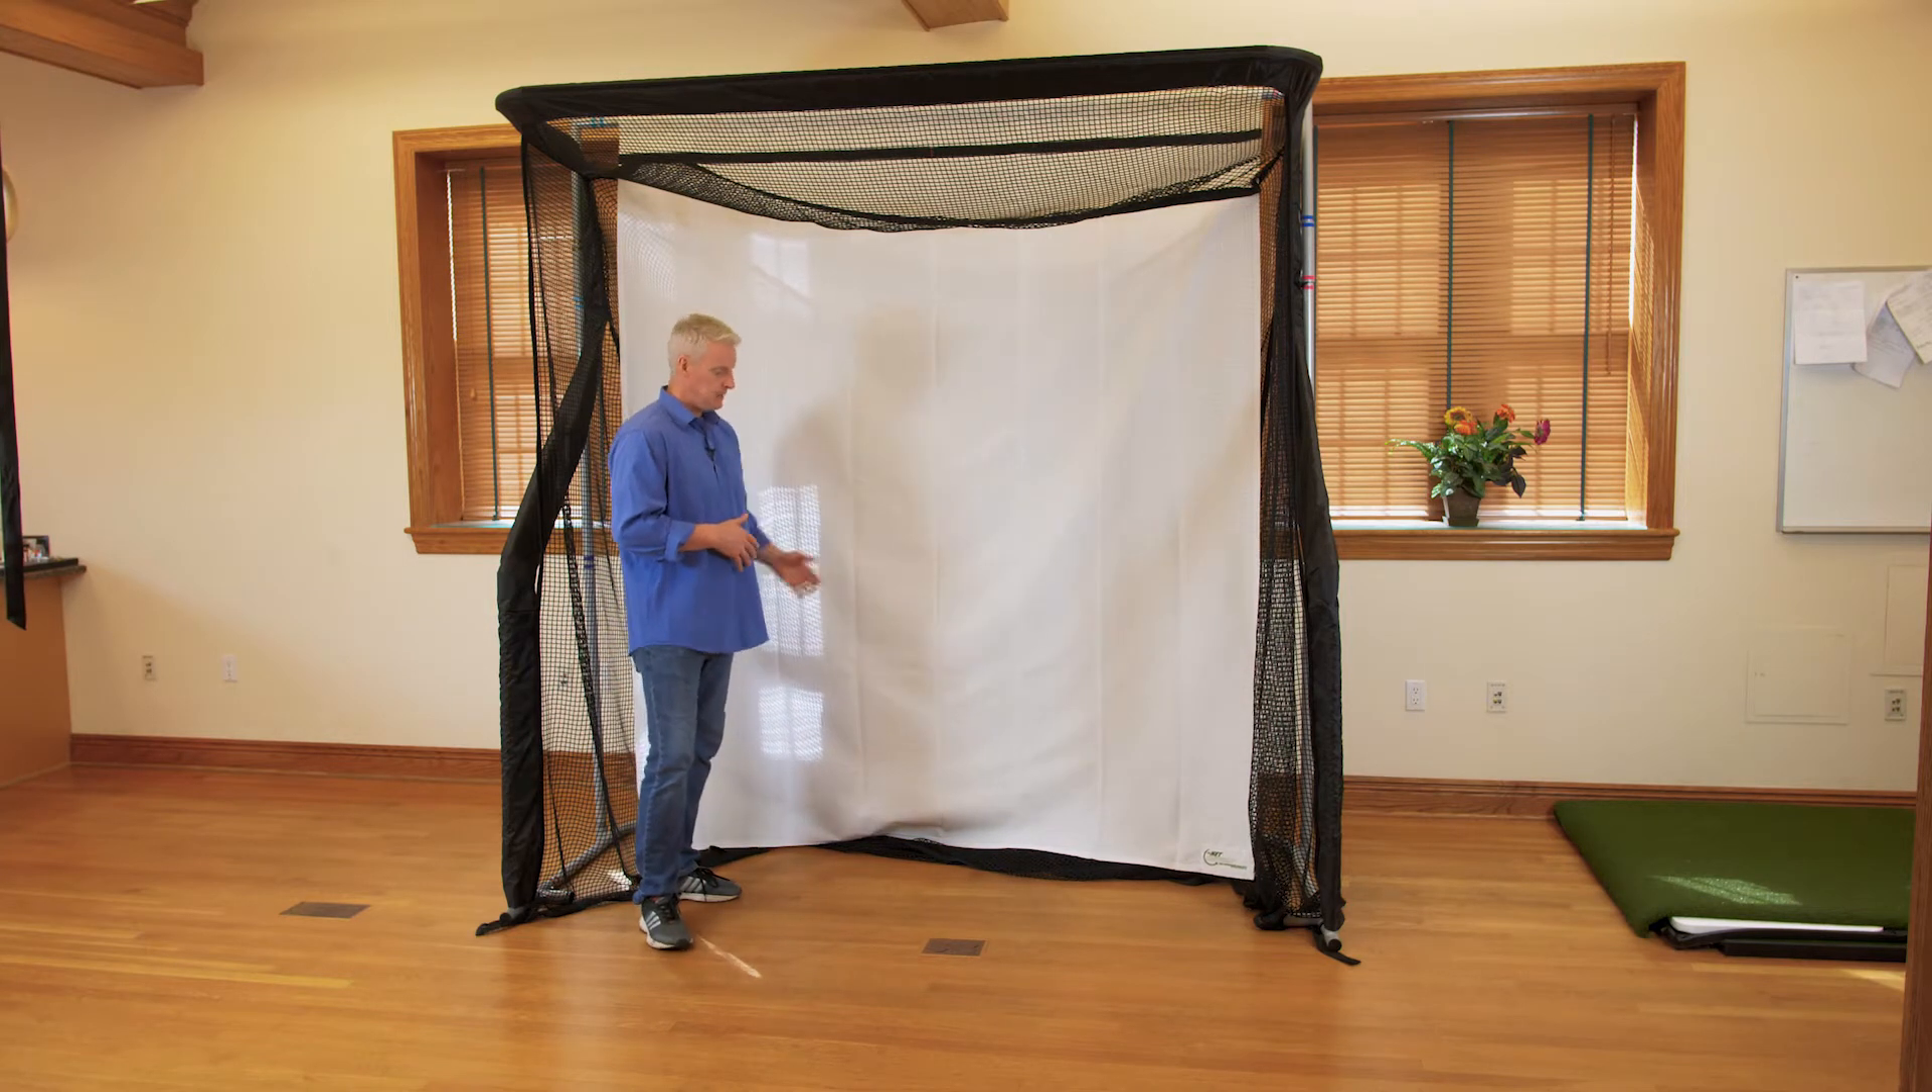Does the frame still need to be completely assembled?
No.